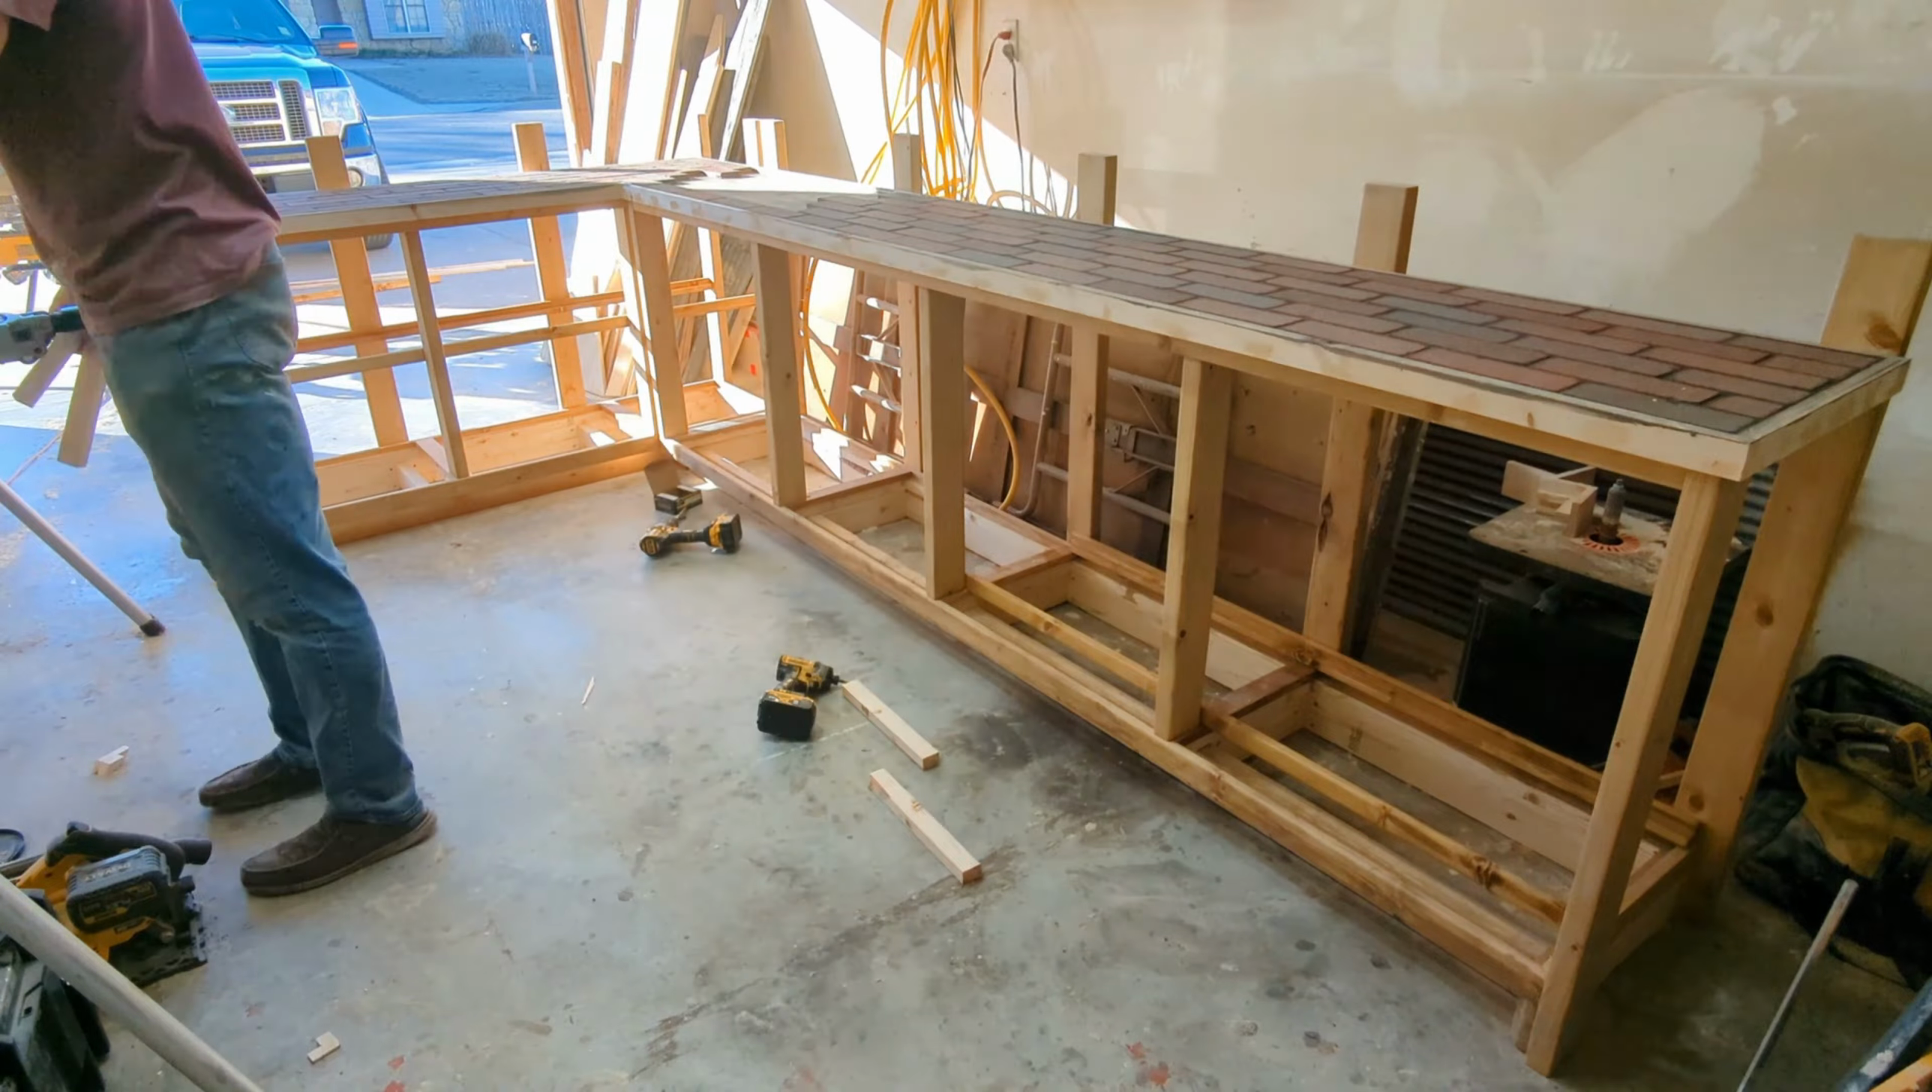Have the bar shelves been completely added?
No.